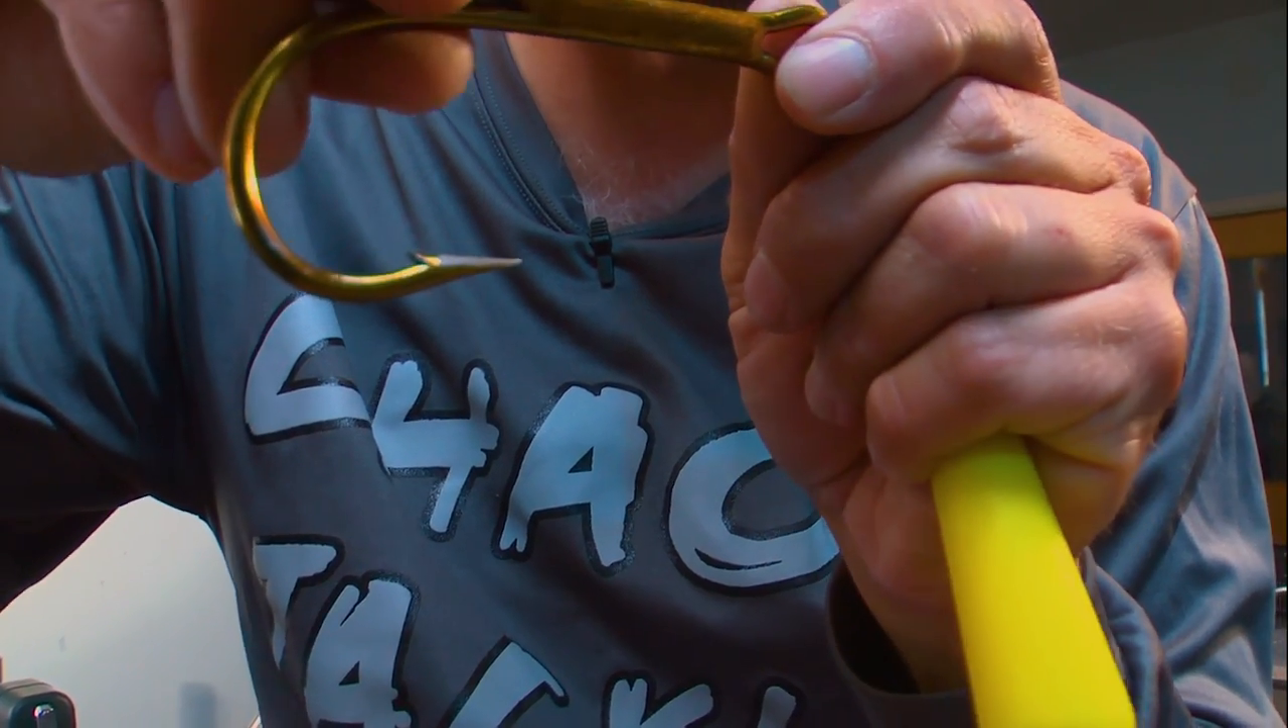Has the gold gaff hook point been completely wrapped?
No.